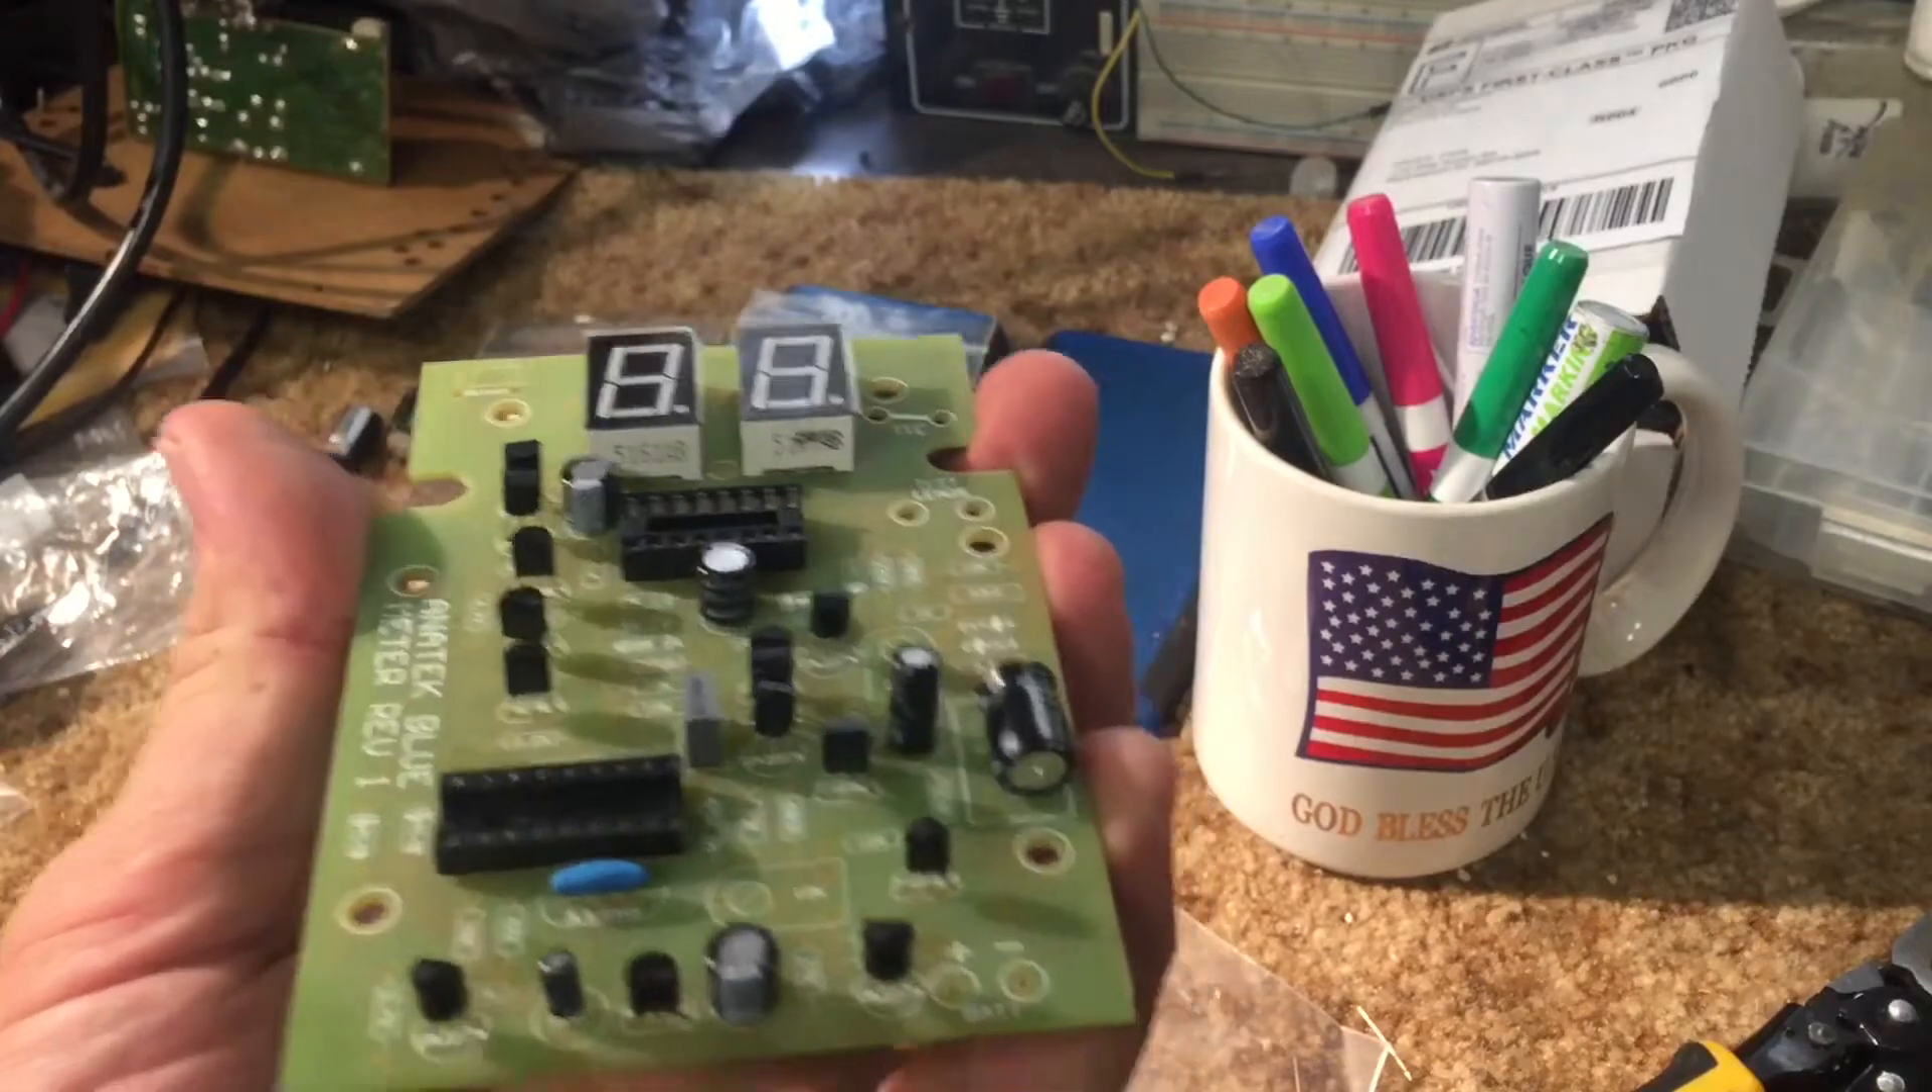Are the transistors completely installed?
Yes.